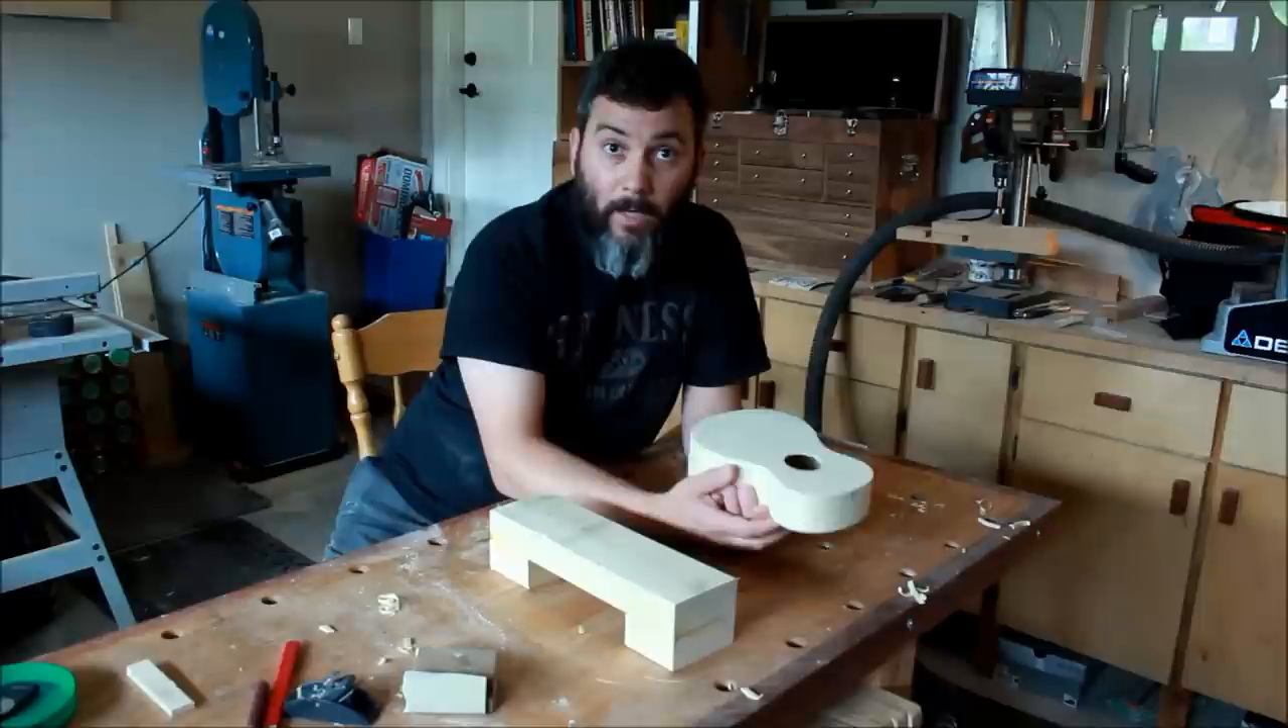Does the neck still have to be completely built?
Yes.